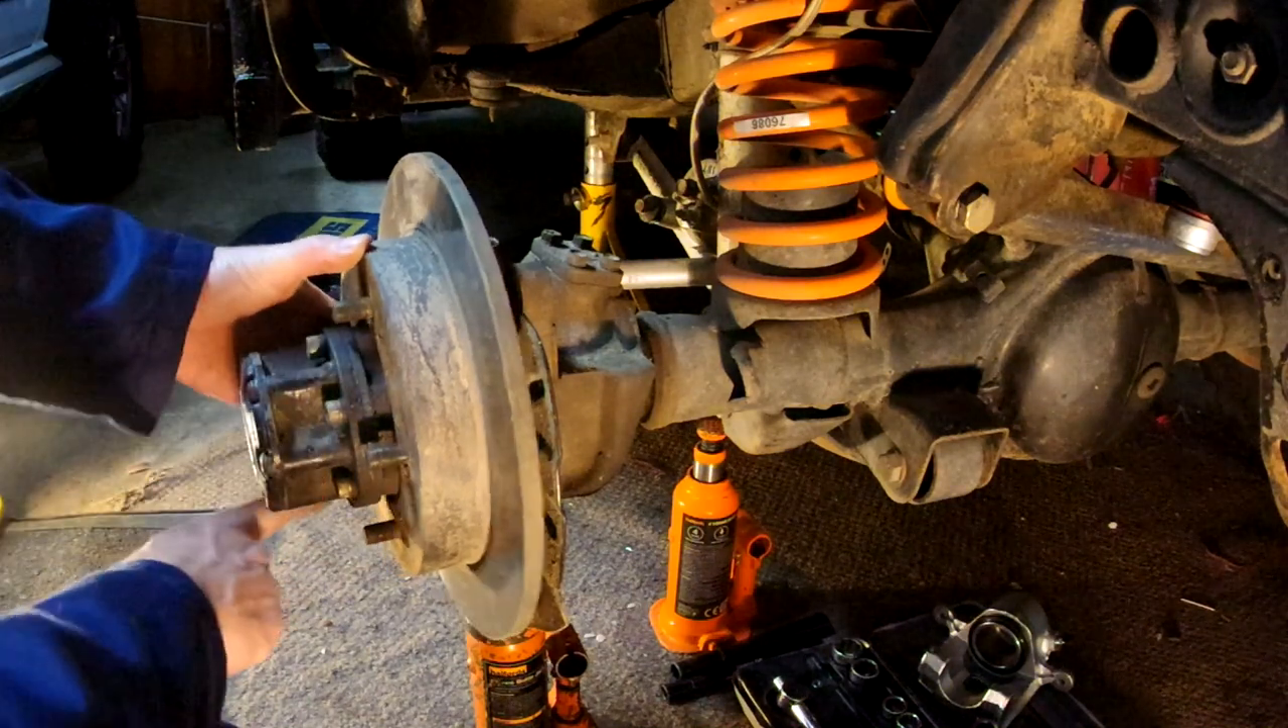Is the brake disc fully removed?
No.